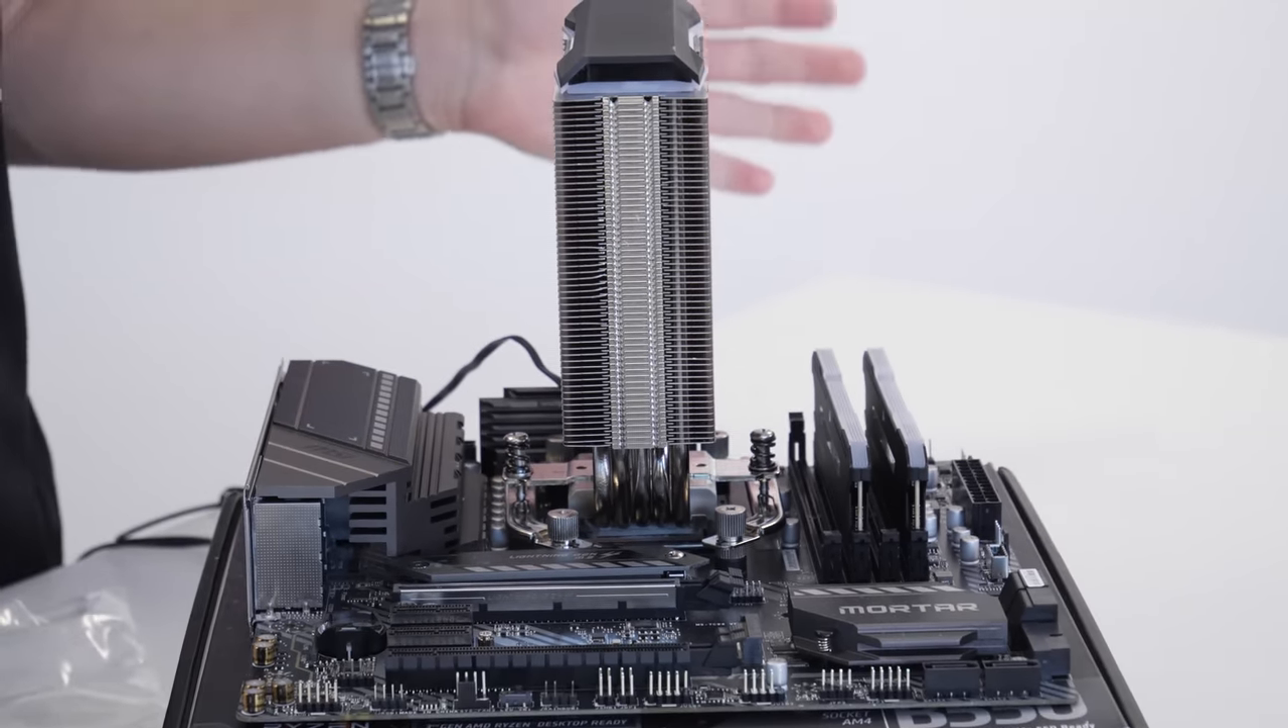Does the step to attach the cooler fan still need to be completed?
Yes.